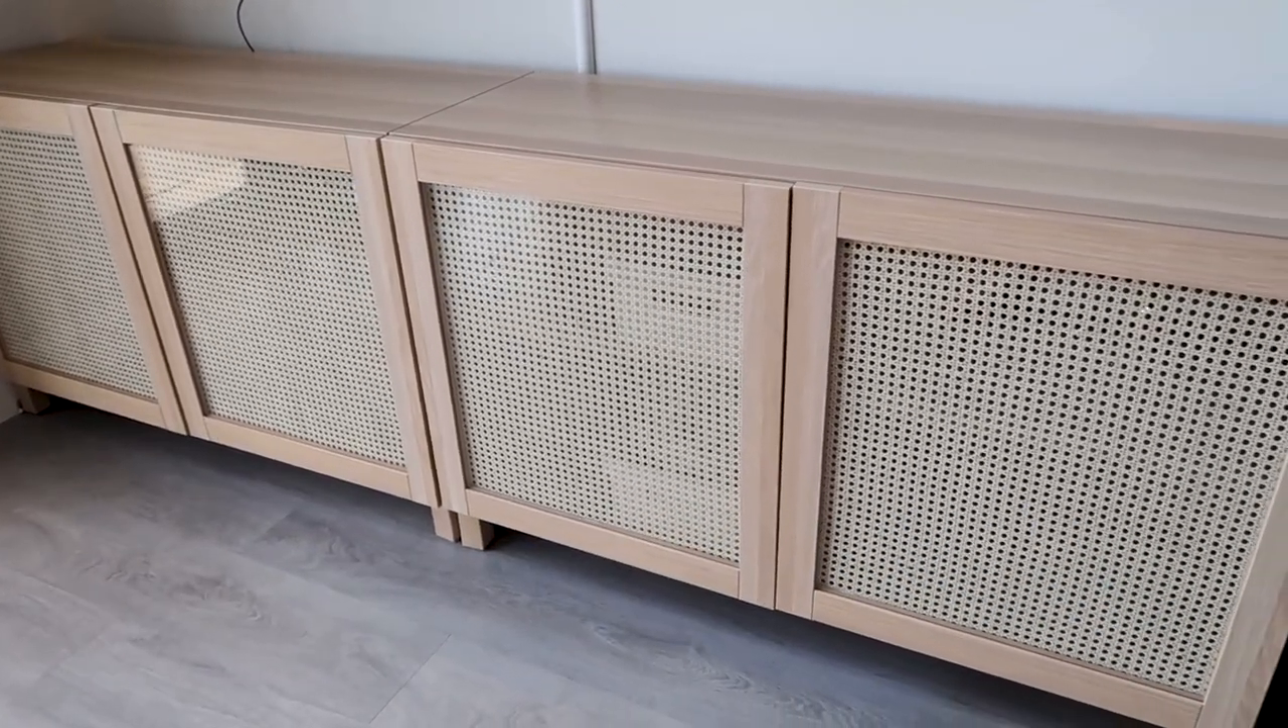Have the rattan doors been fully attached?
Yes.